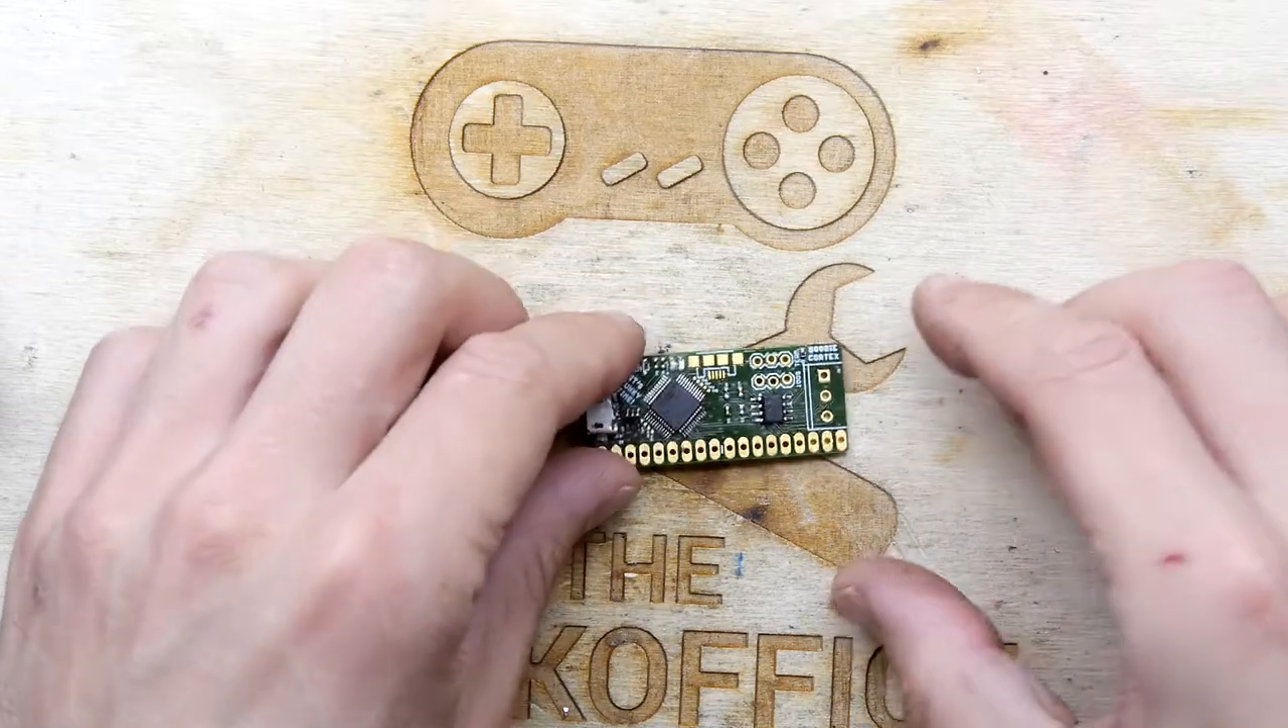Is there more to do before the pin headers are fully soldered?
Yes.